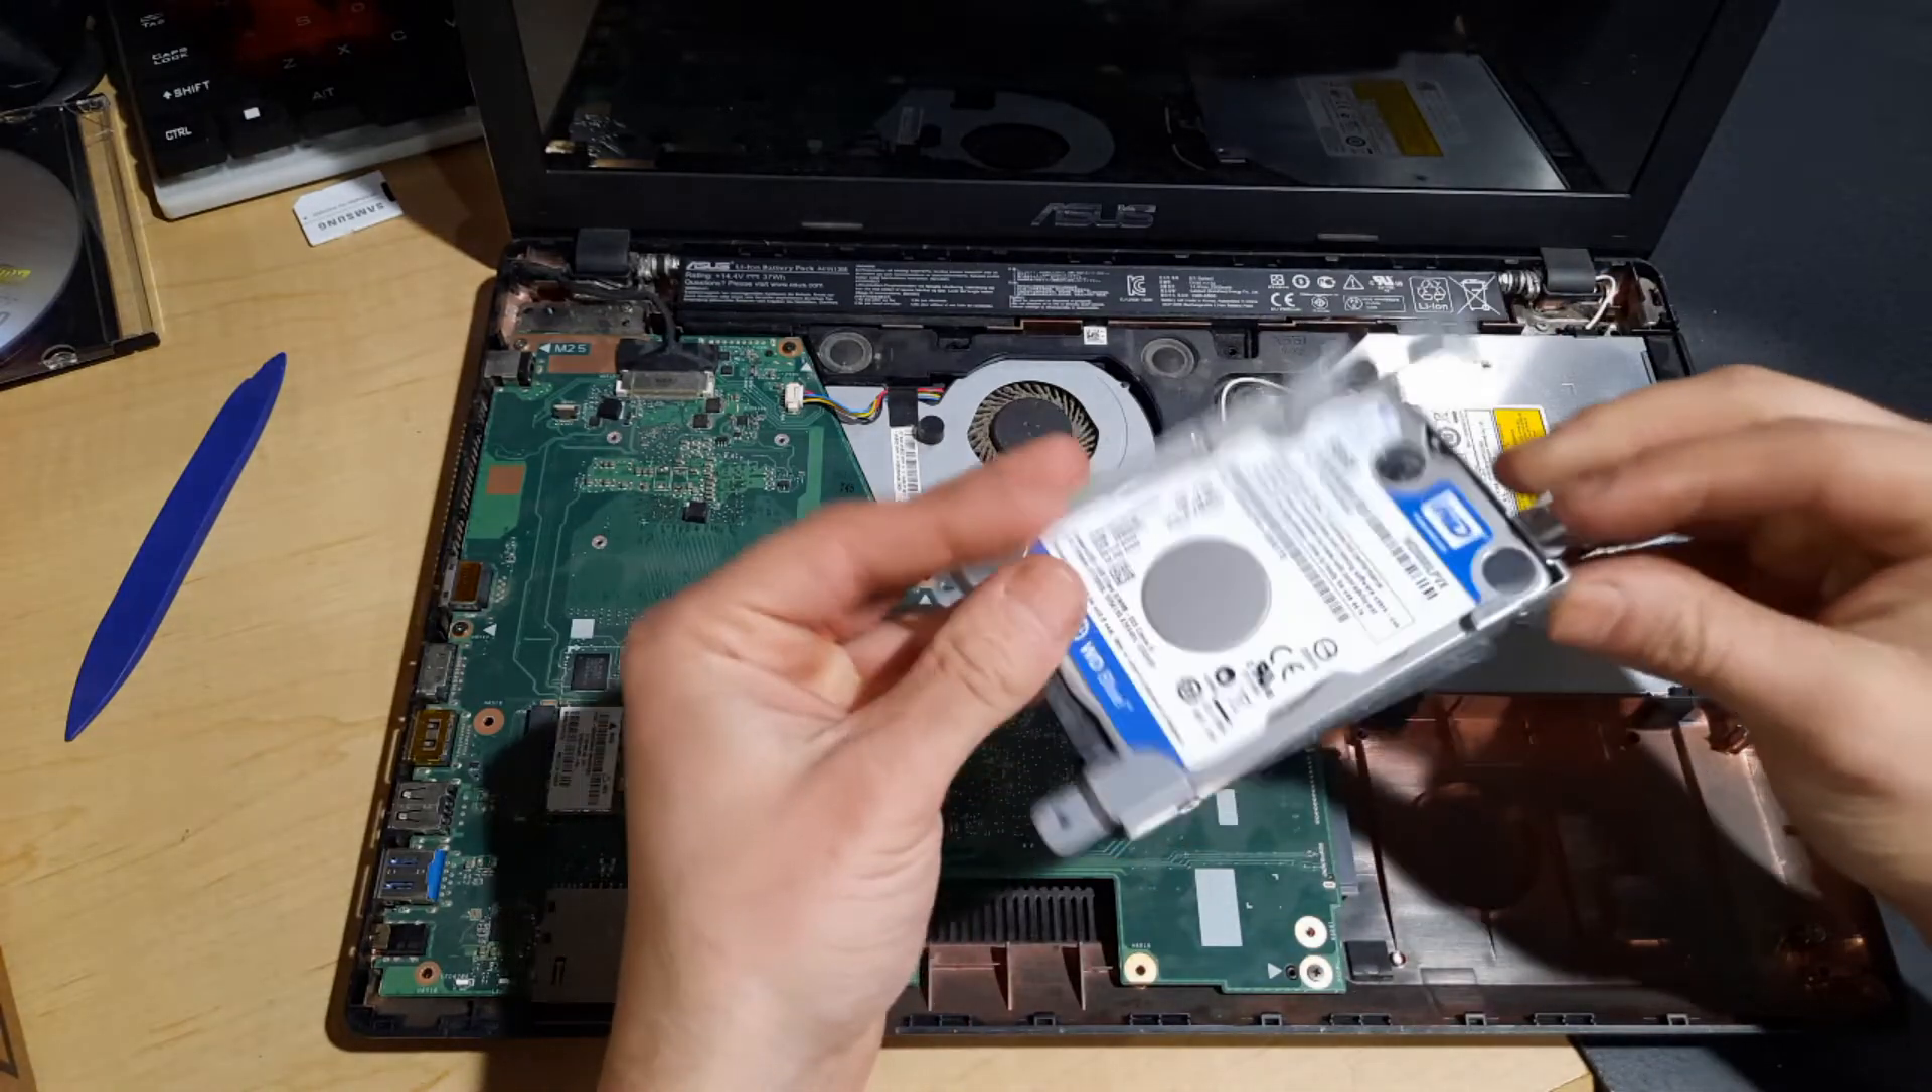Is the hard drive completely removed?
Yes.